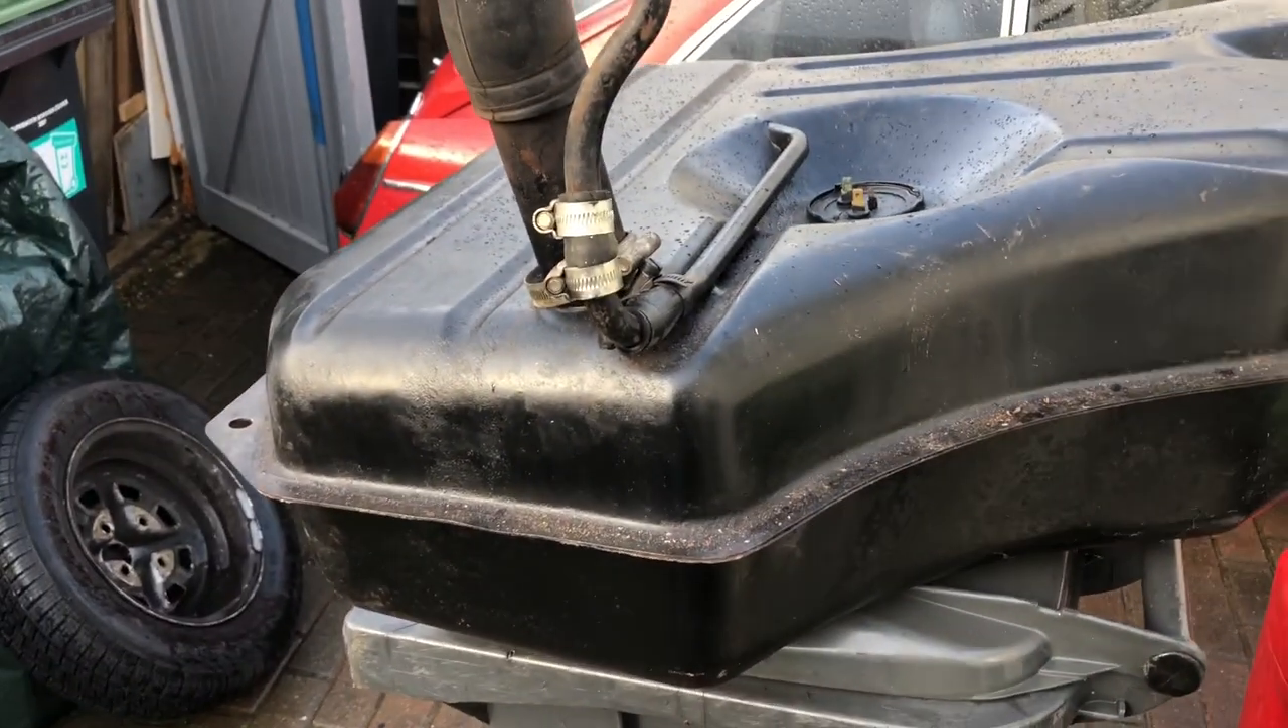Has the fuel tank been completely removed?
Yes.